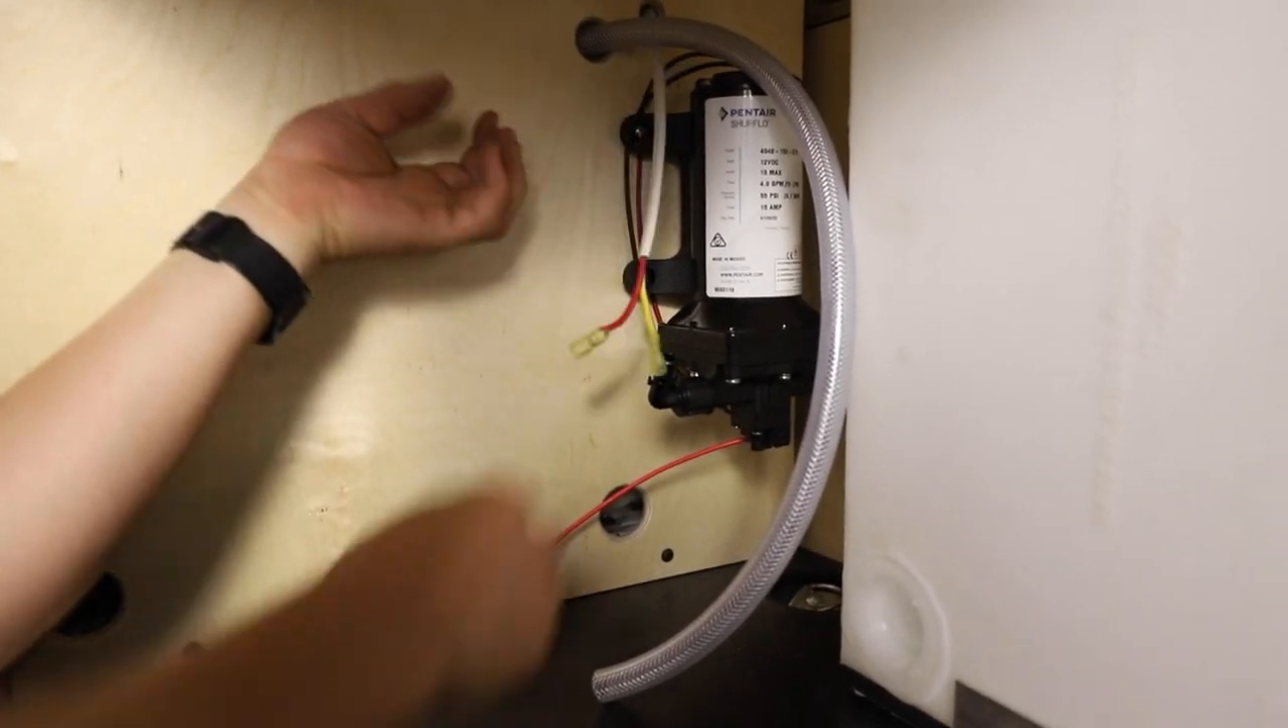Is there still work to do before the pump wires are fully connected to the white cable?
Yes.